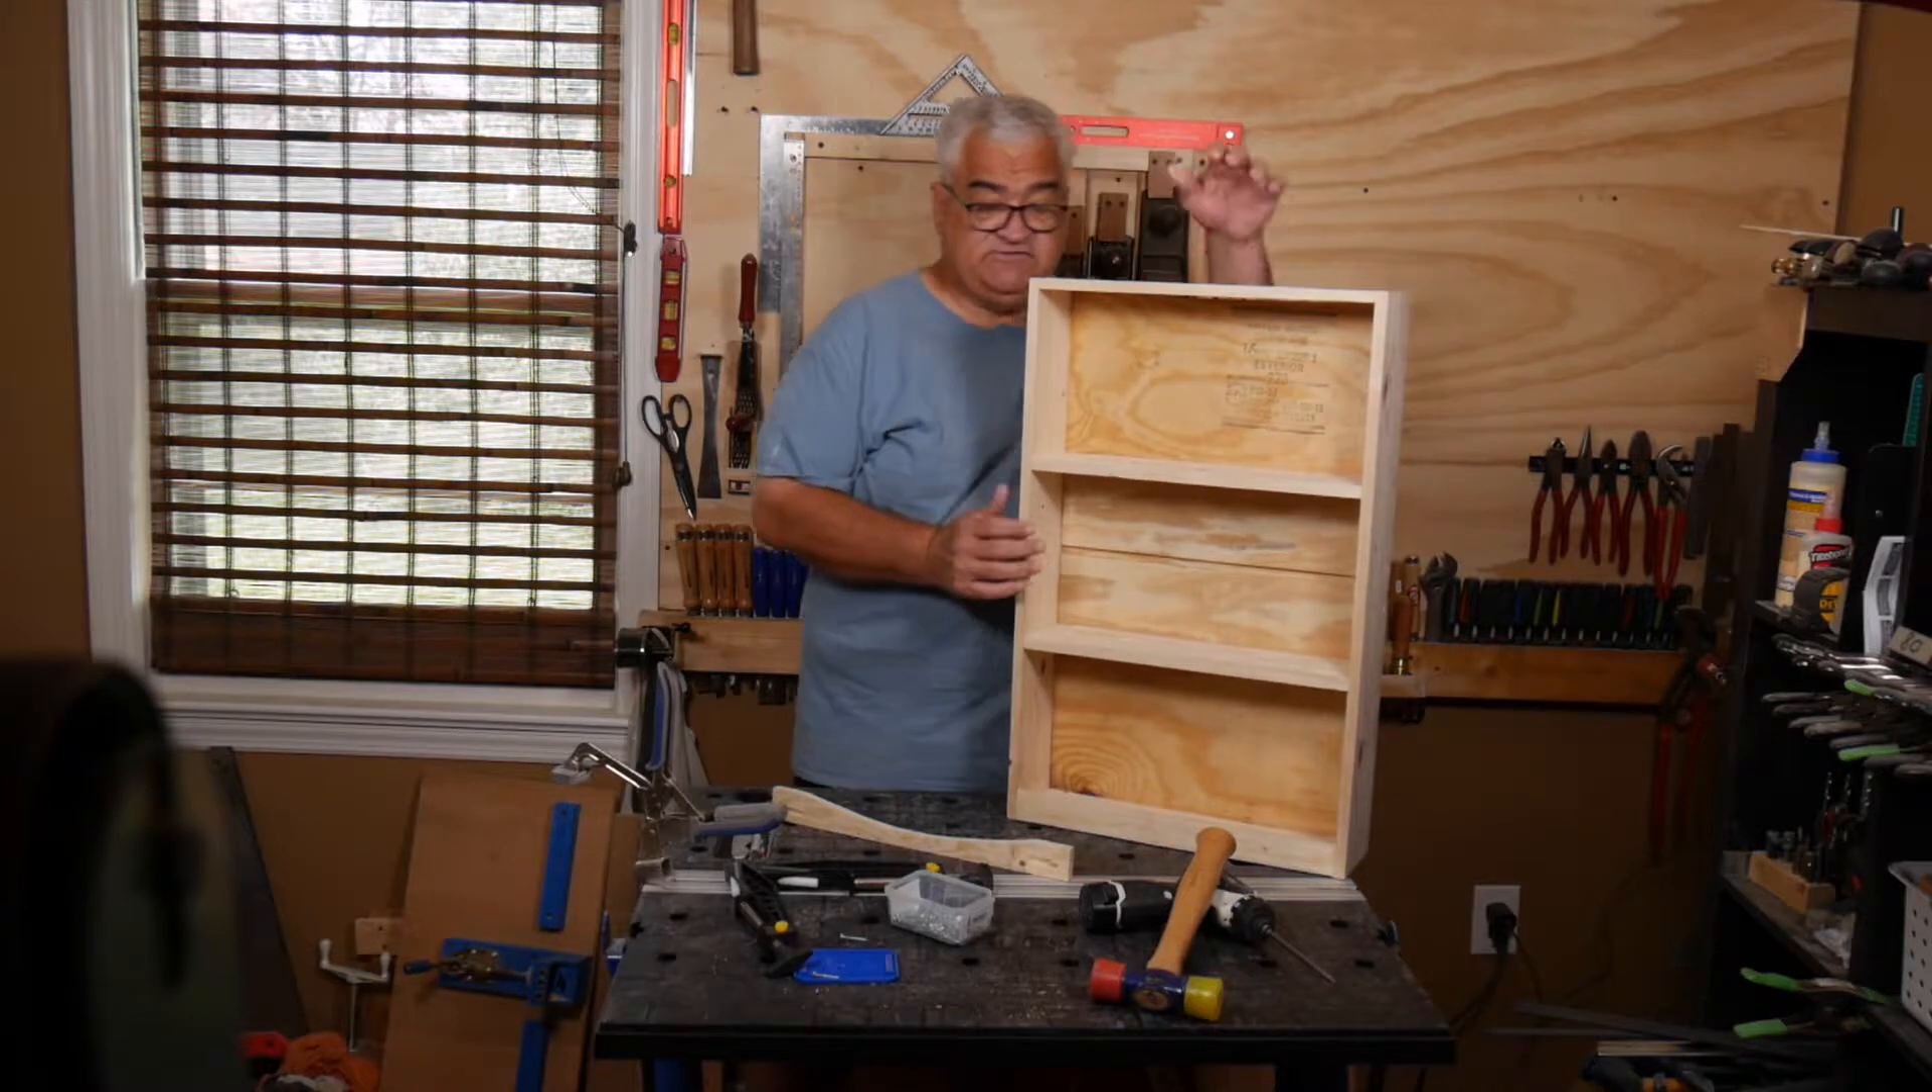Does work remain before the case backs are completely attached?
No.